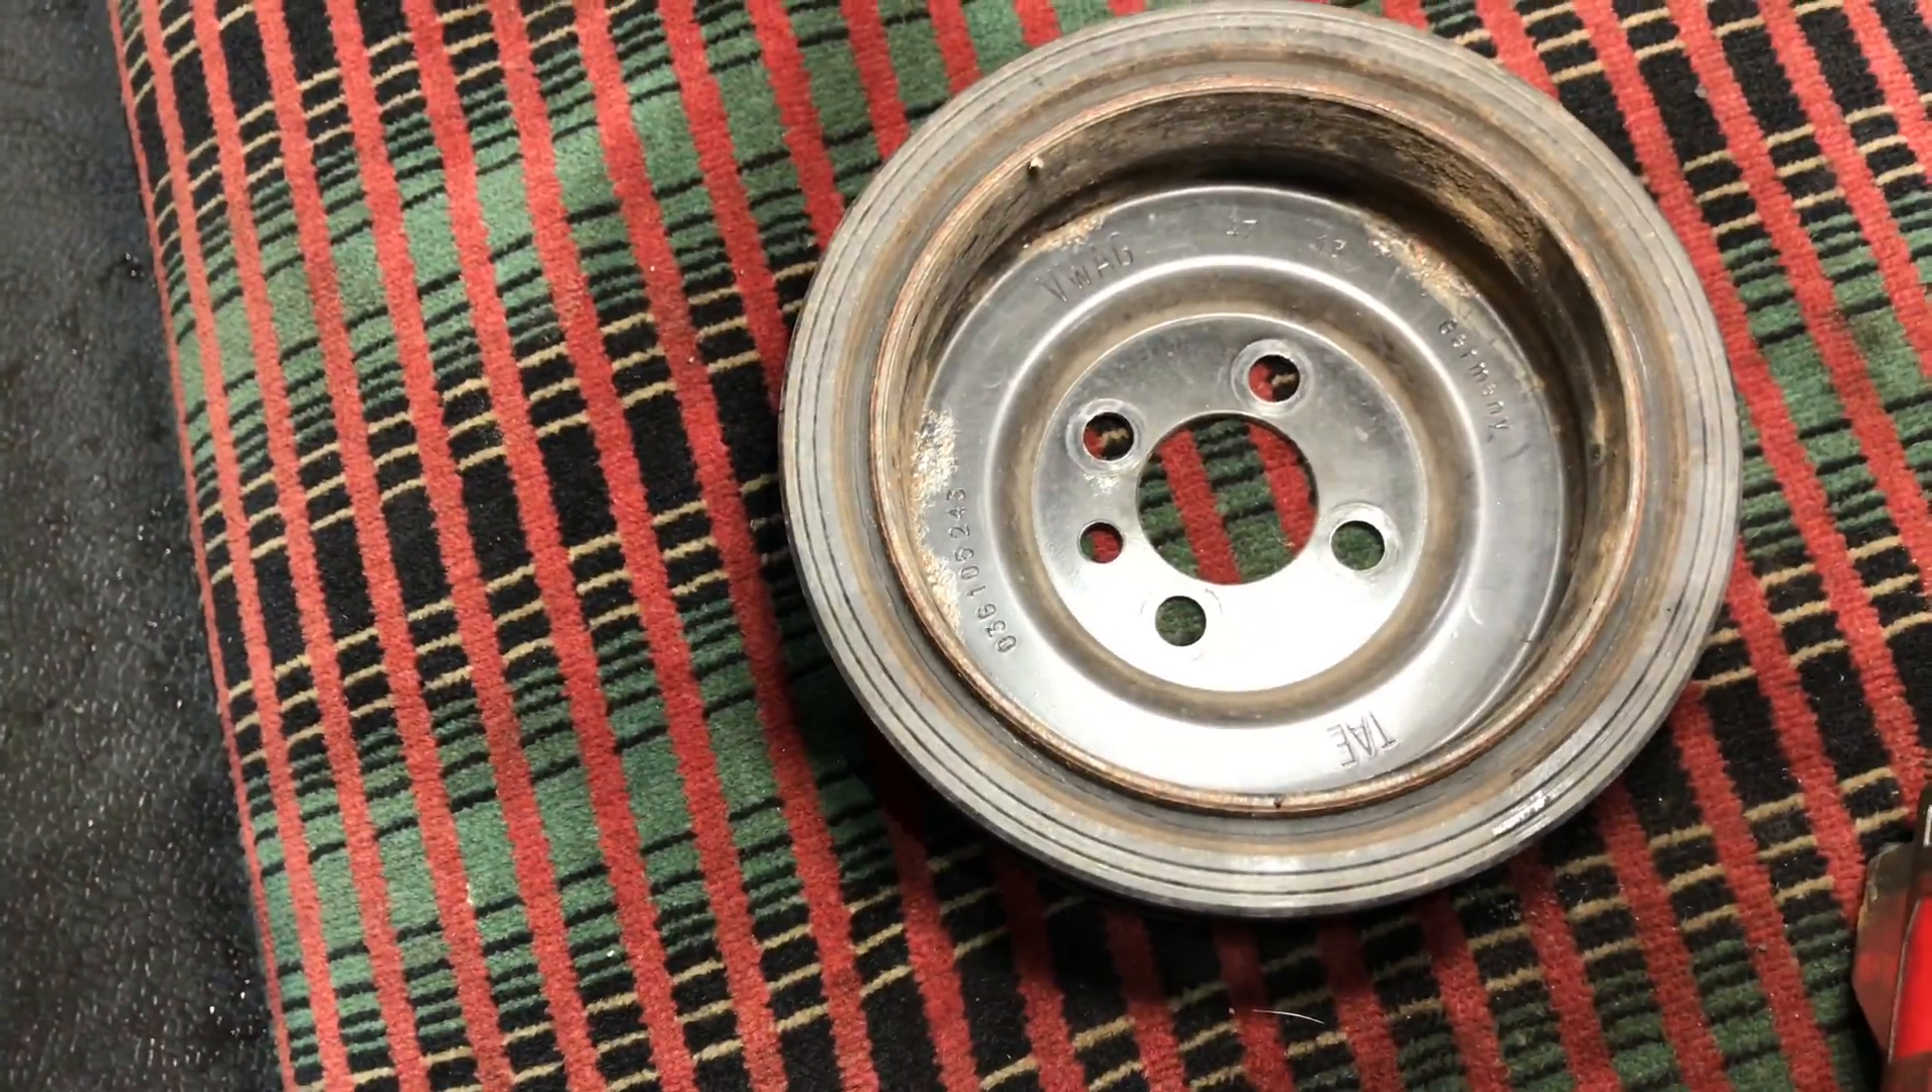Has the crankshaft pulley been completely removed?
Yes.